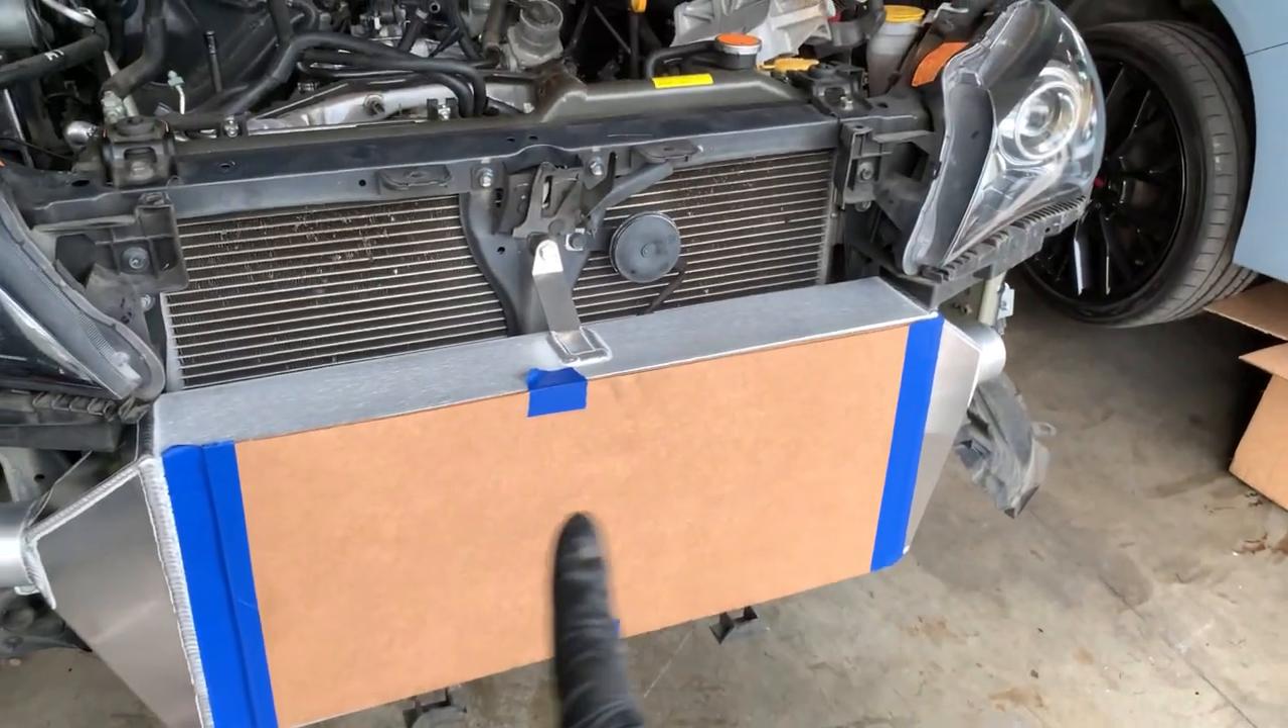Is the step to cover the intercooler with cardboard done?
Yes.